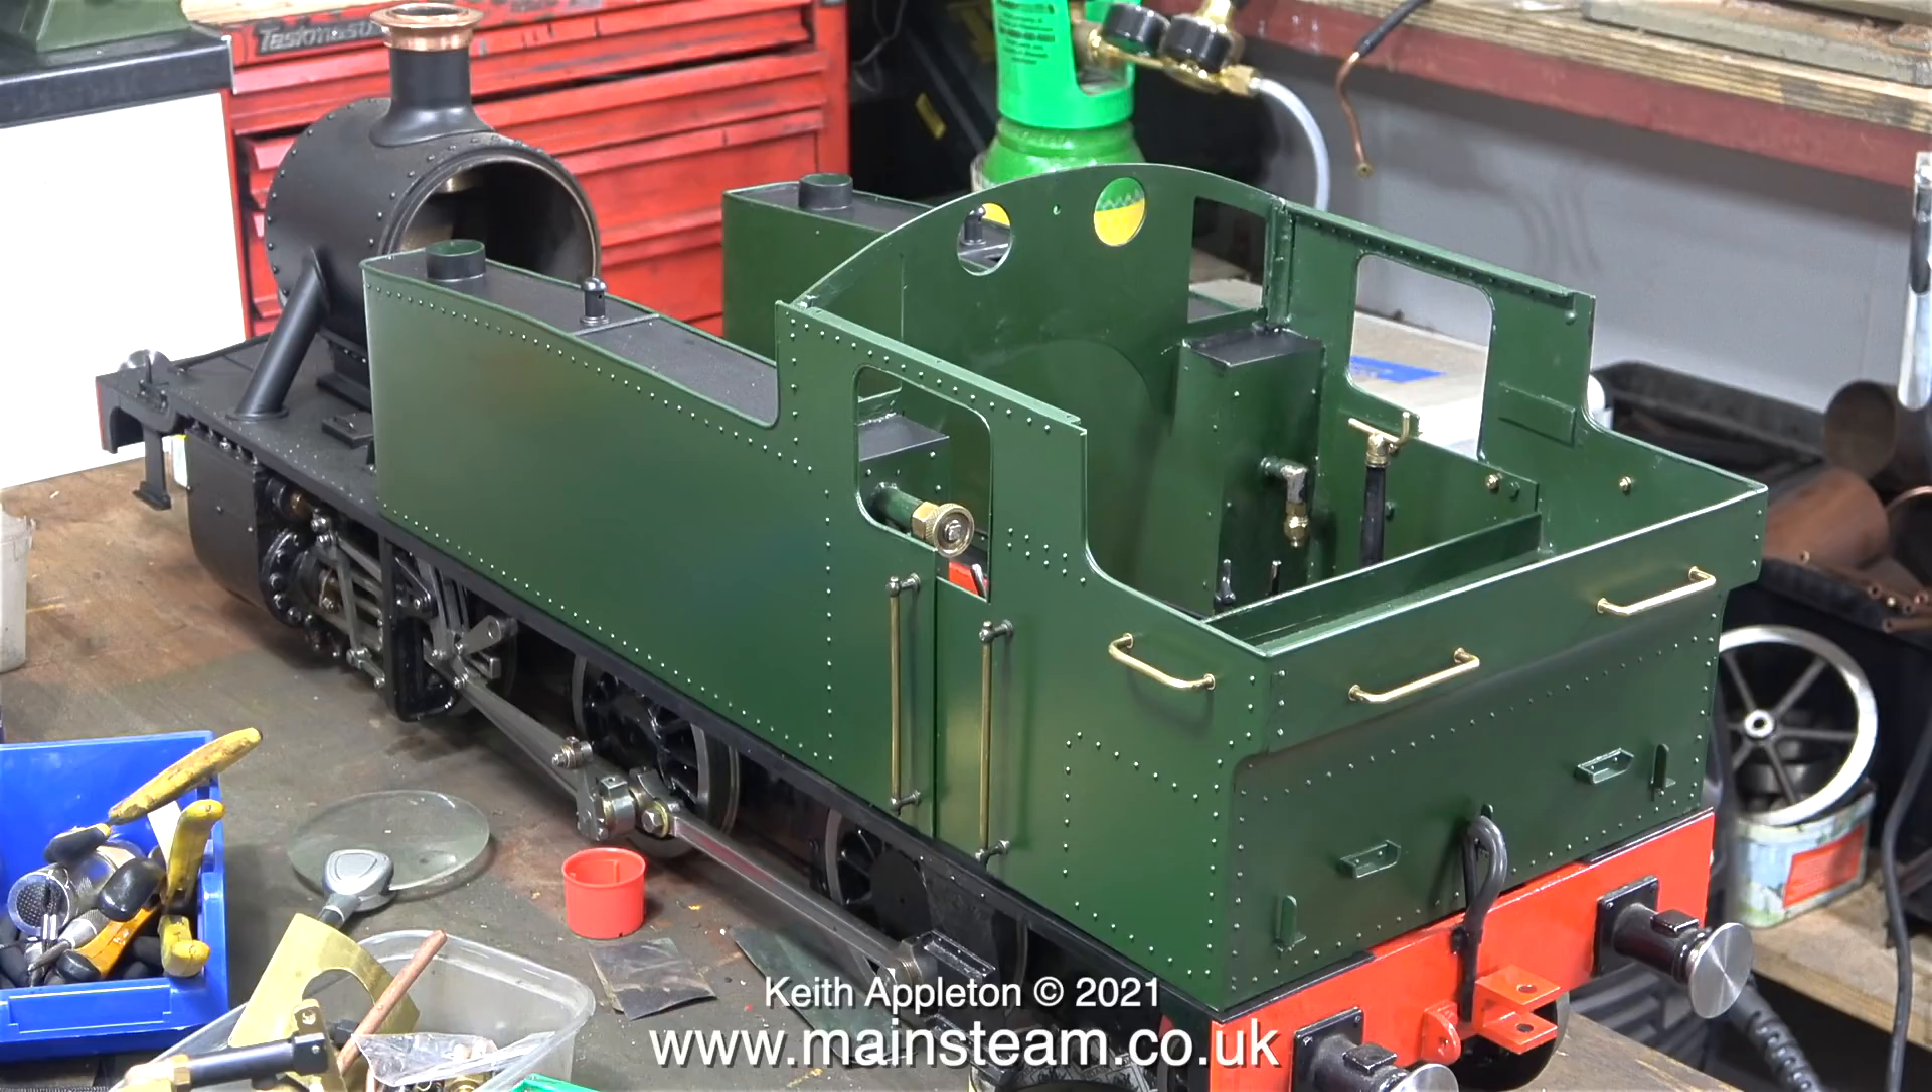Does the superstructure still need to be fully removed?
Yes.